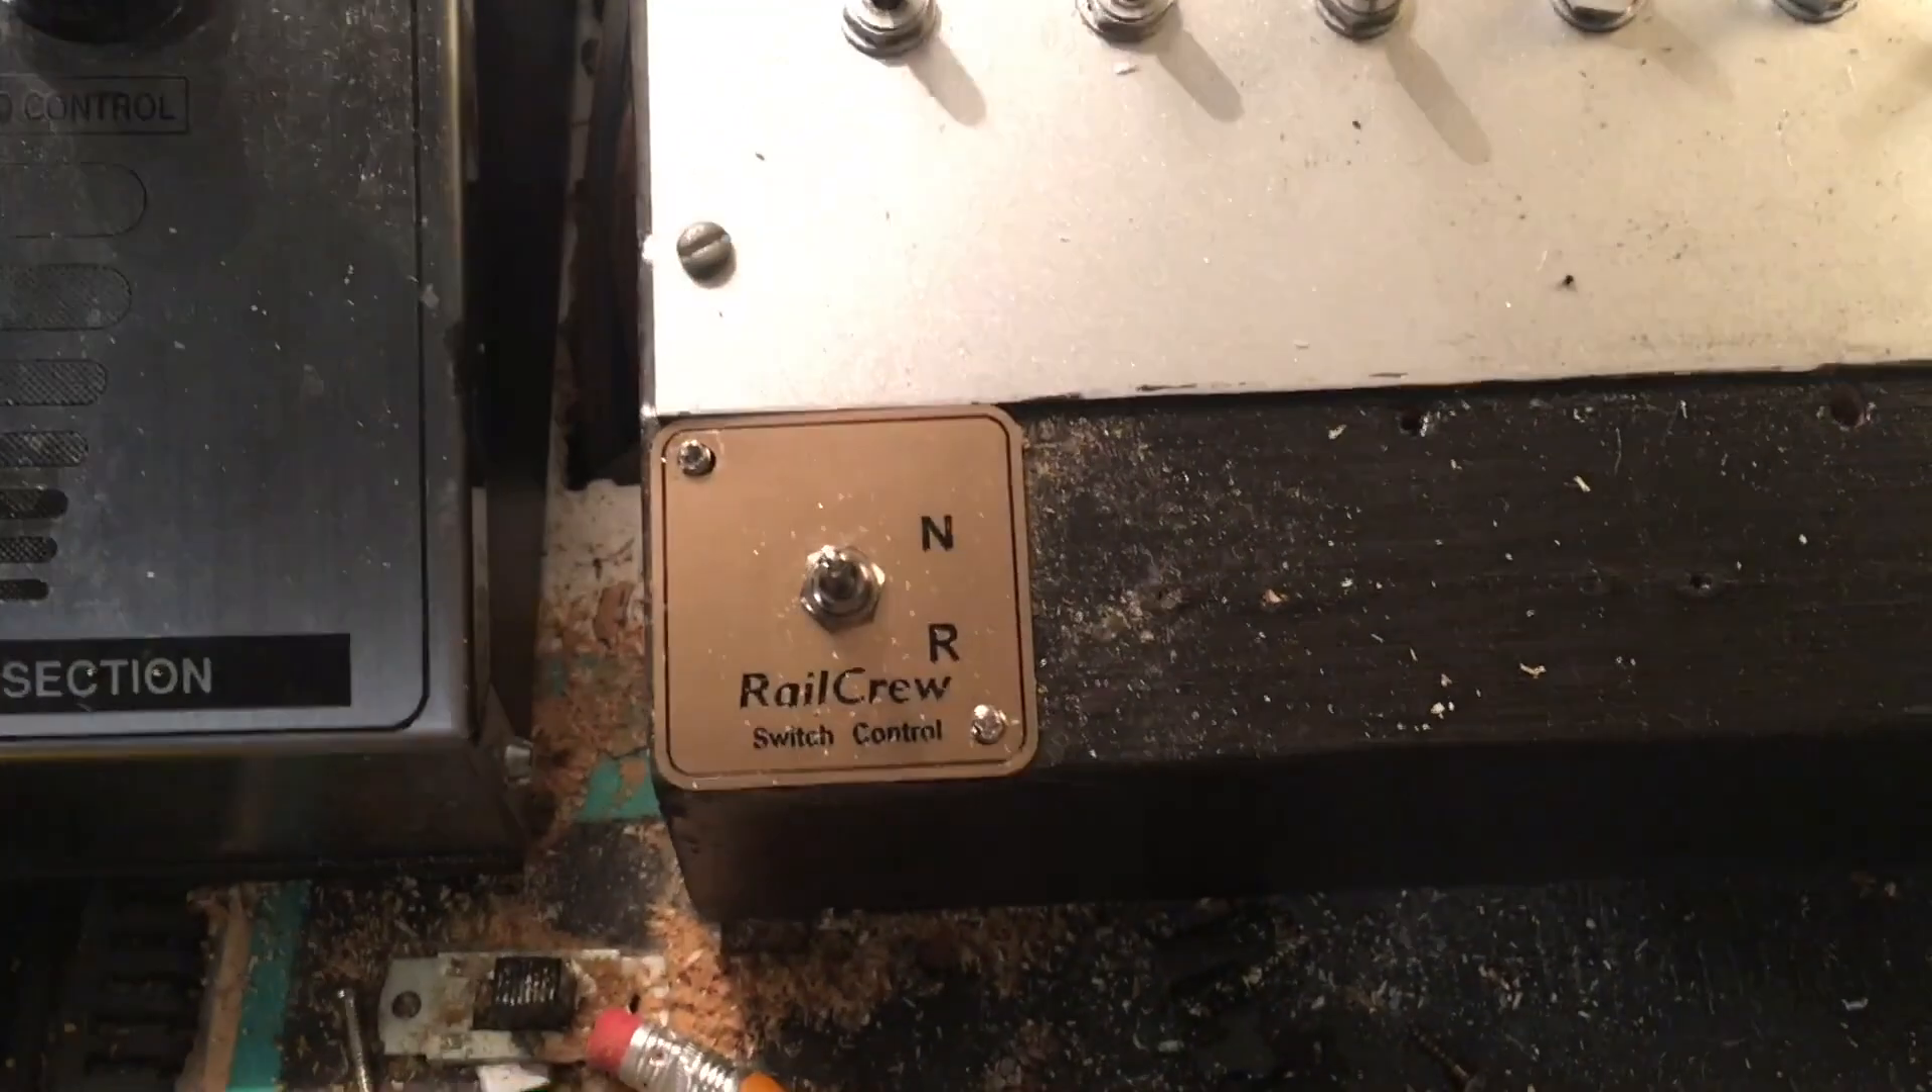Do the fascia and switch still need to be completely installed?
No.